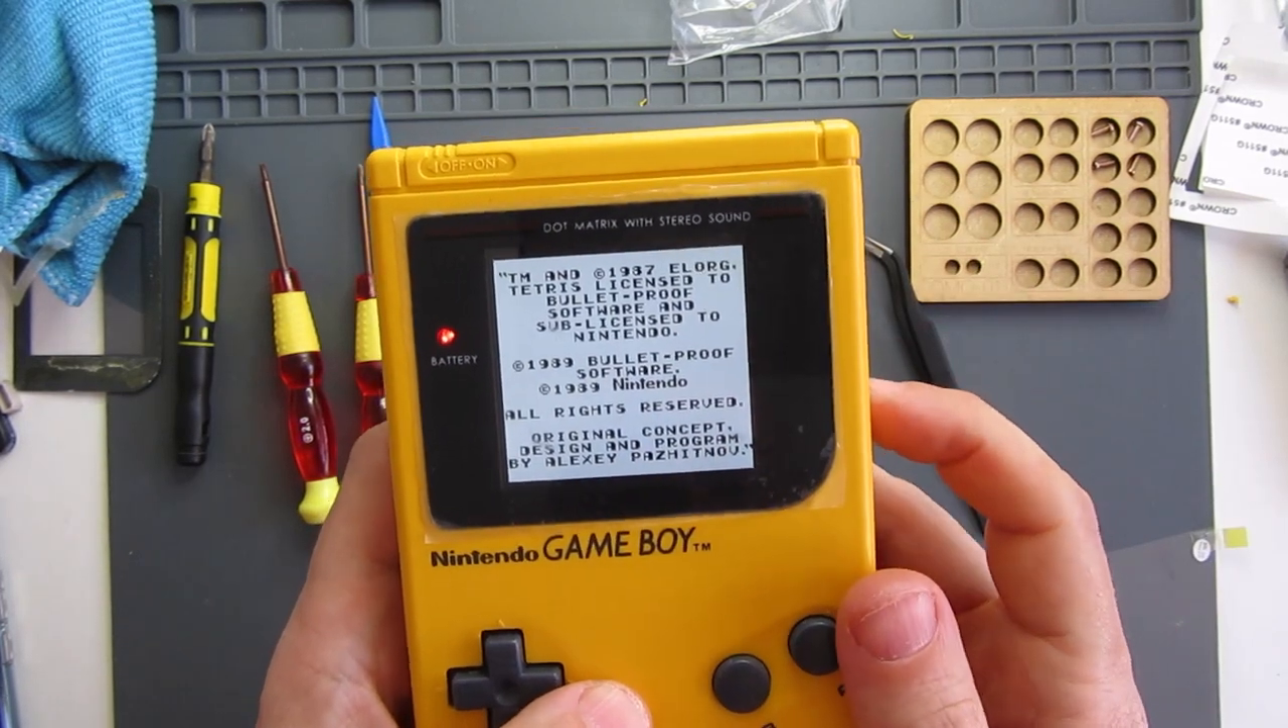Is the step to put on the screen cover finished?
Yes.